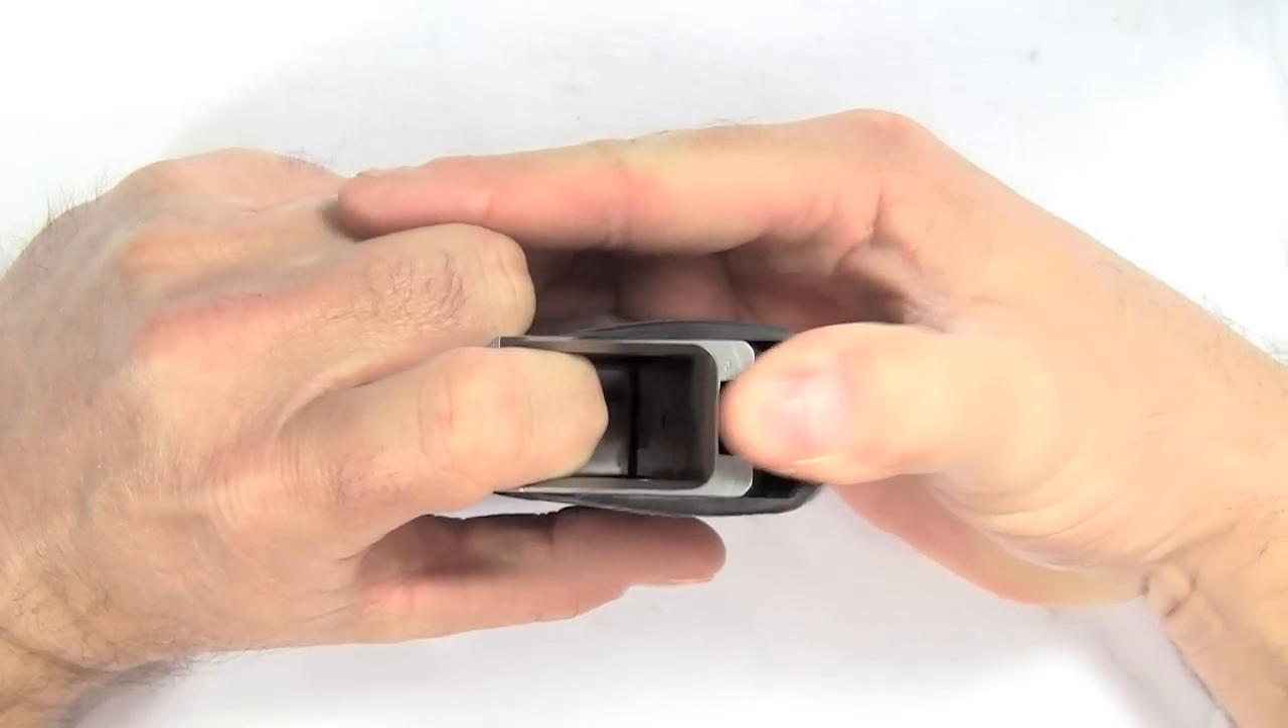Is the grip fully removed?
No.